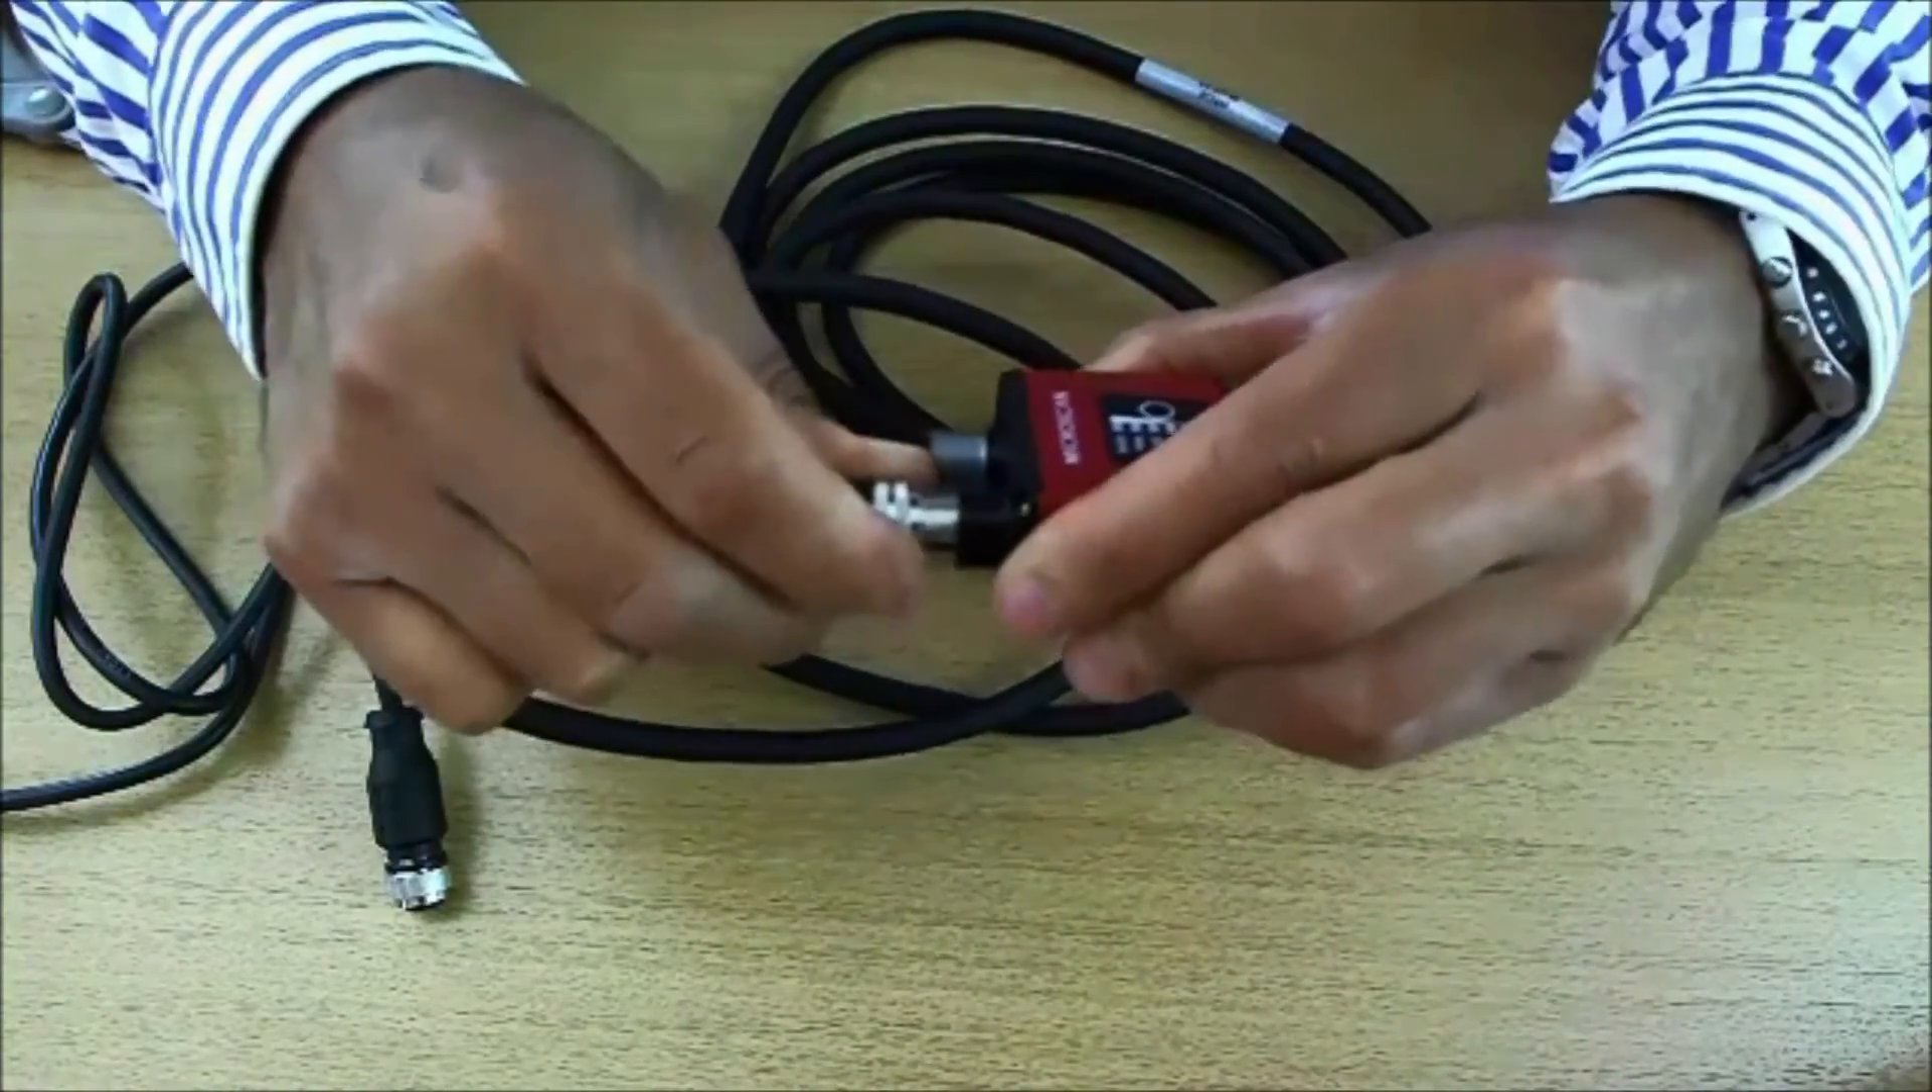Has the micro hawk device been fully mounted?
No.